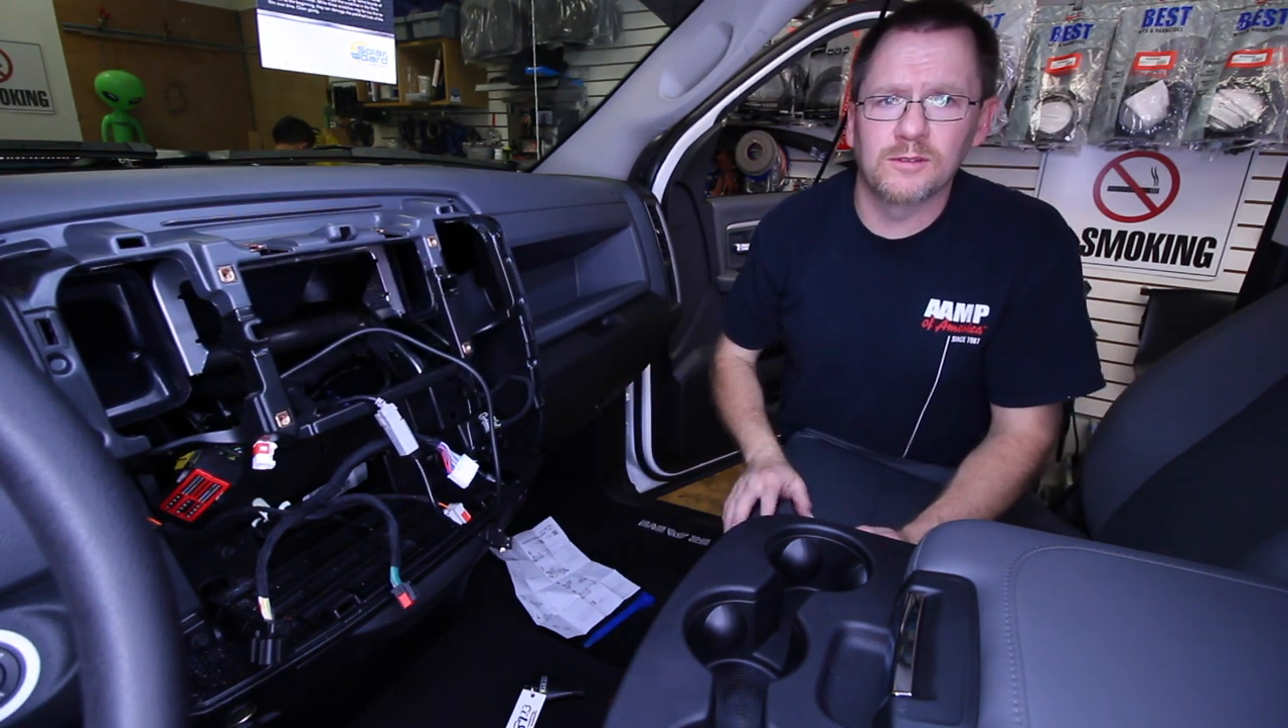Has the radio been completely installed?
No.